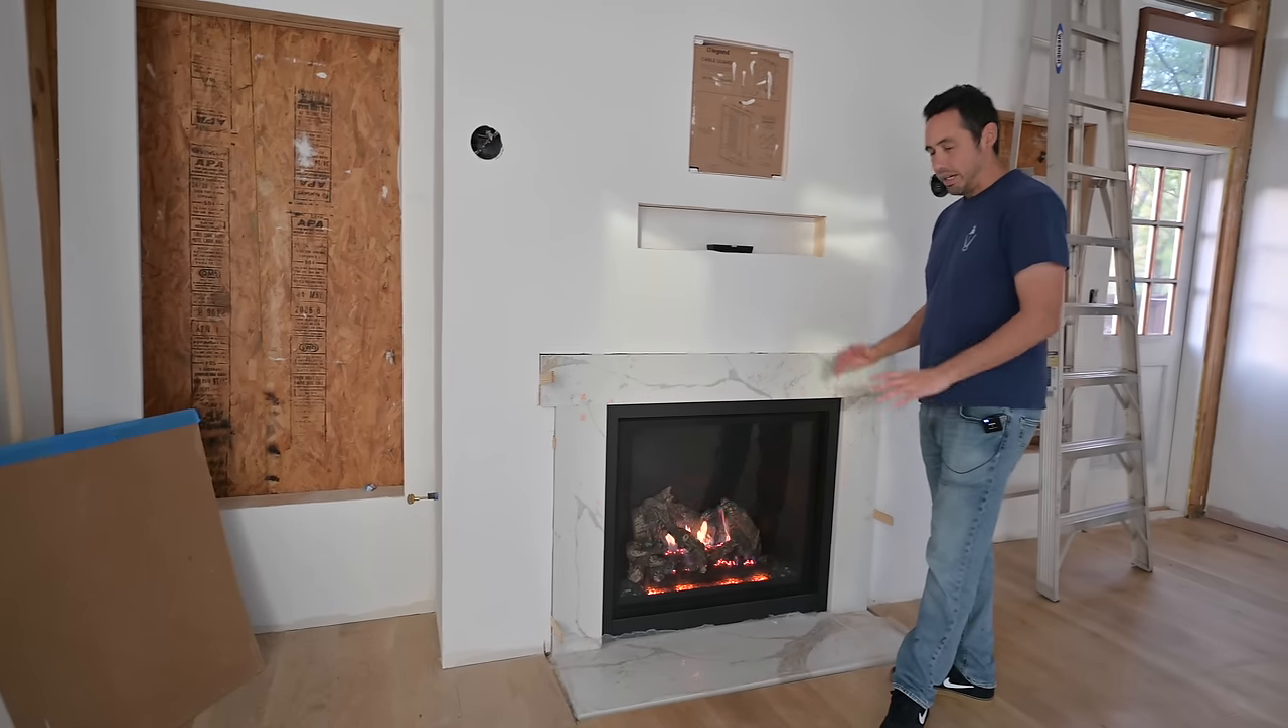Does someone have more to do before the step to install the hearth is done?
No.